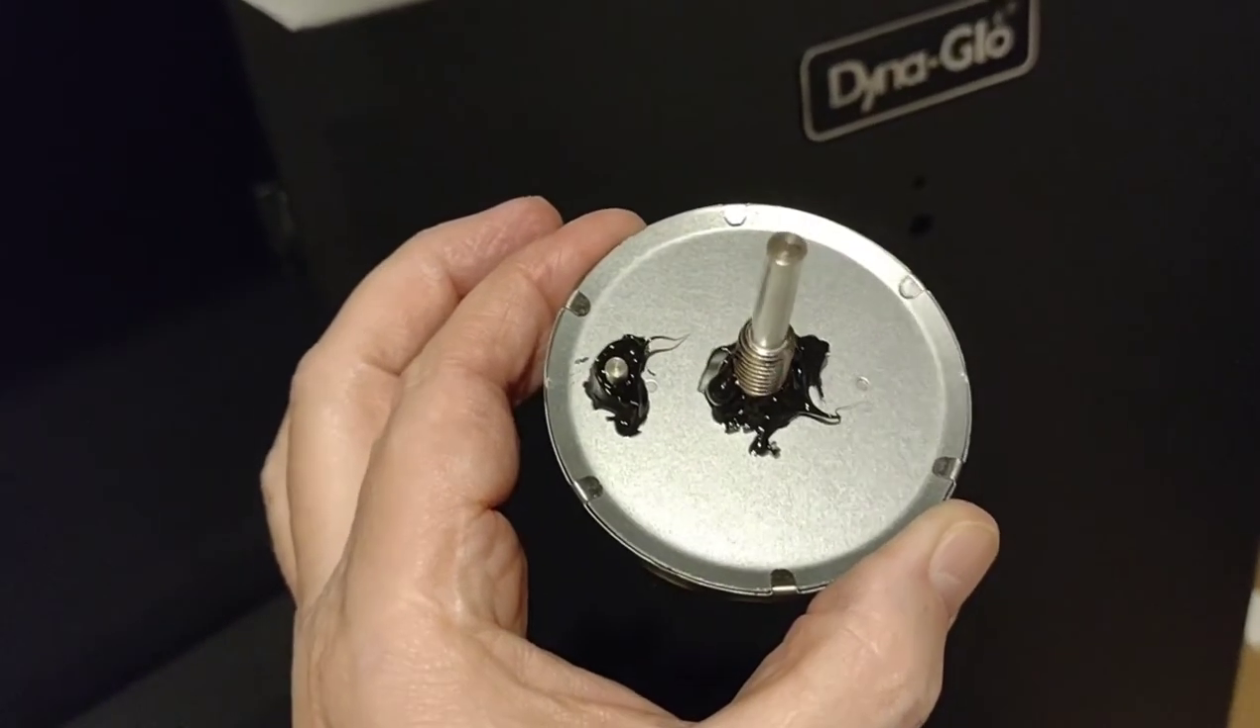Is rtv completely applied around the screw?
Yes.